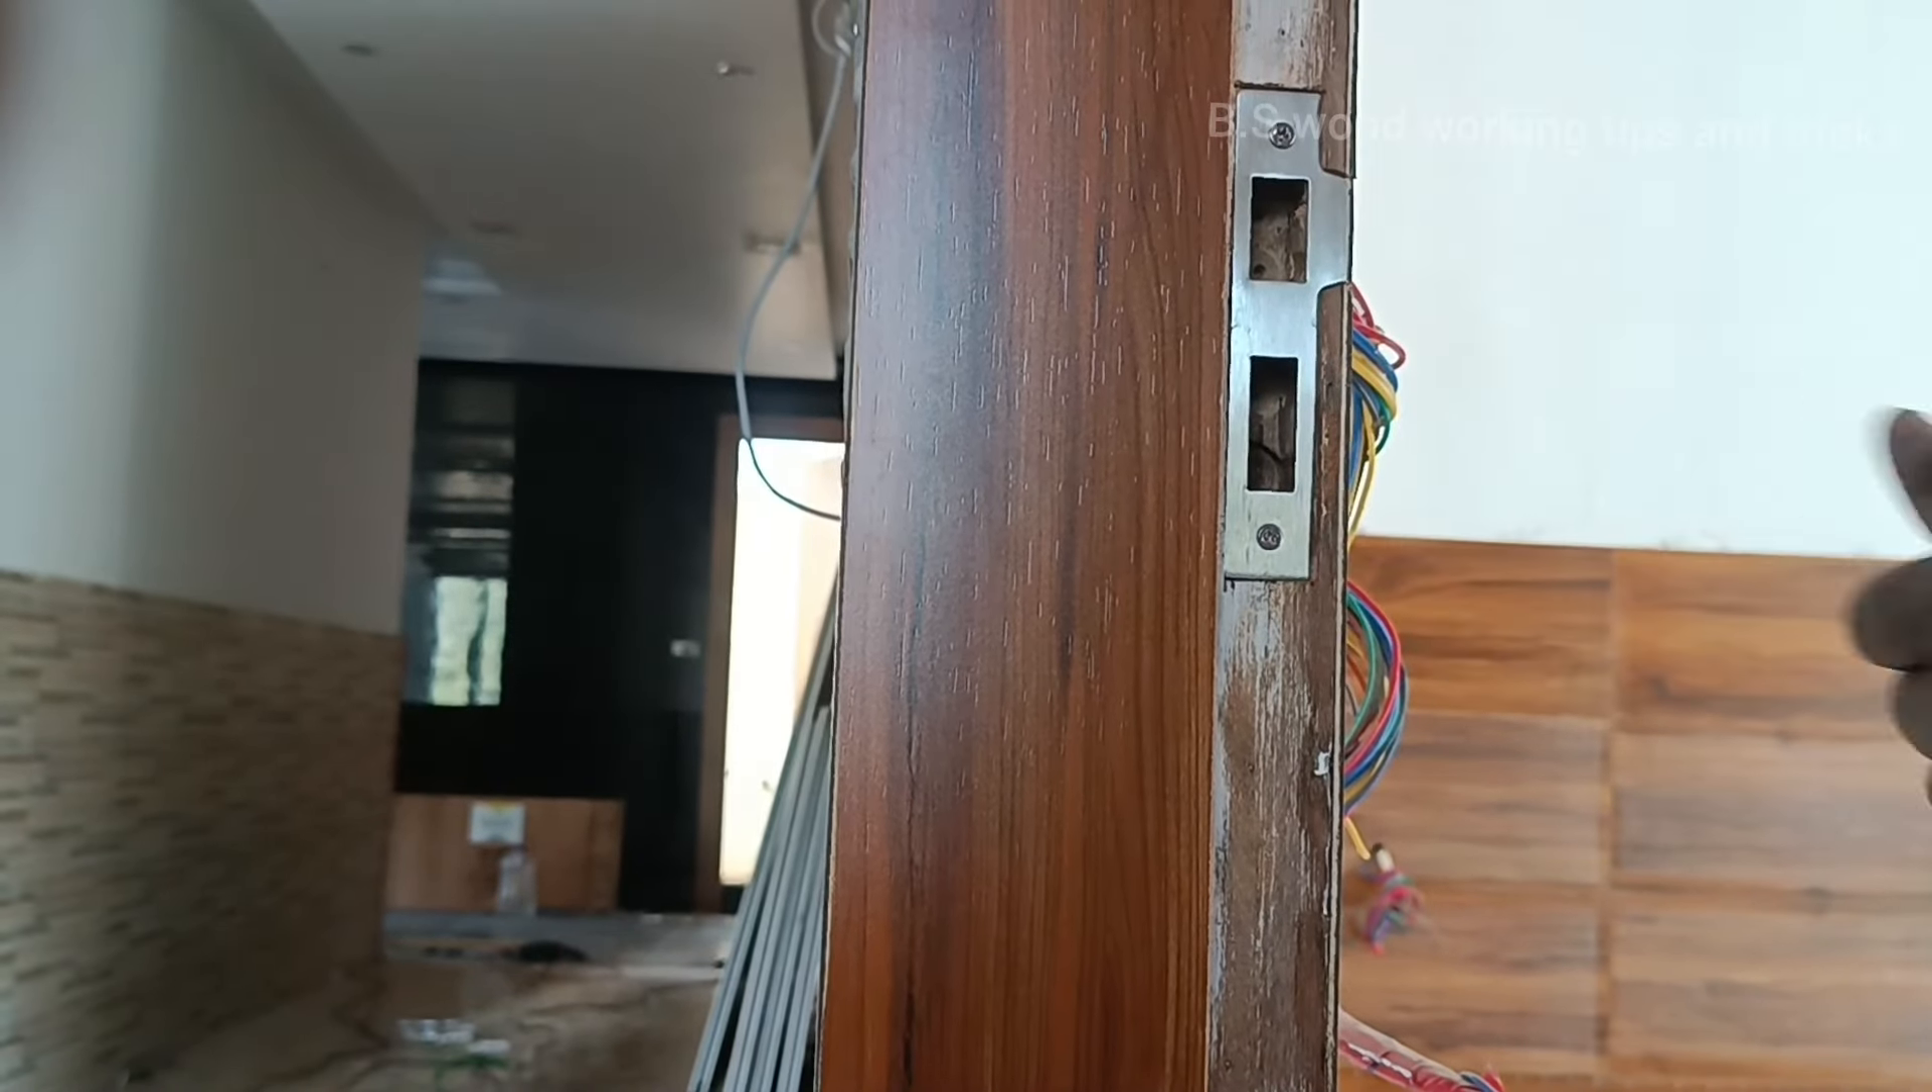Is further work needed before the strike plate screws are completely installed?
No.